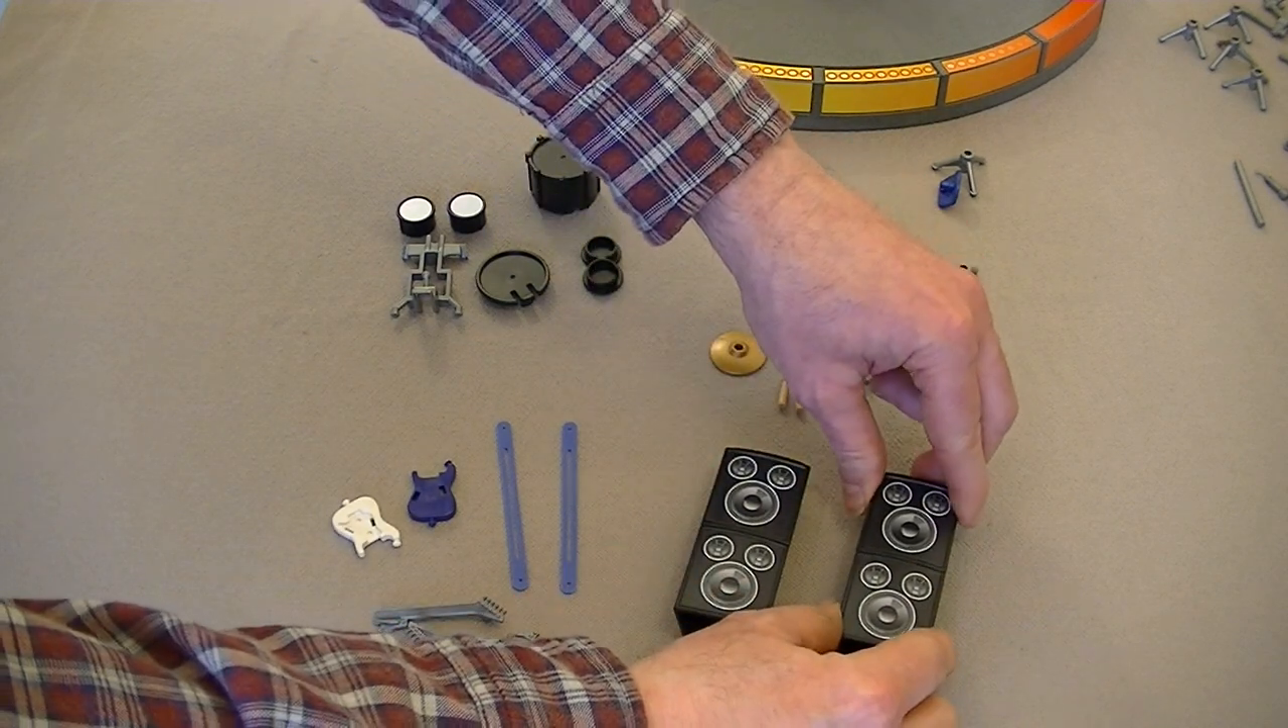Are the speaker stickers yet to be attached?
No.